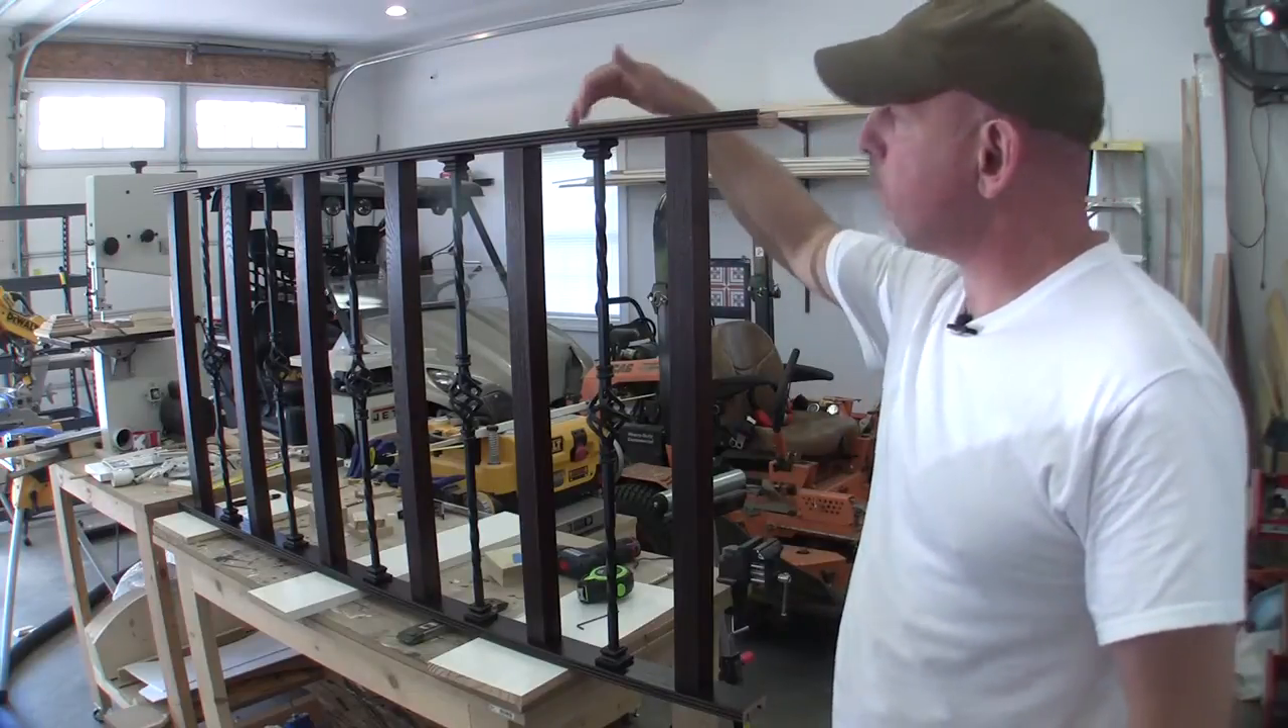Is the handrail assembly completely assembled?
Yes.